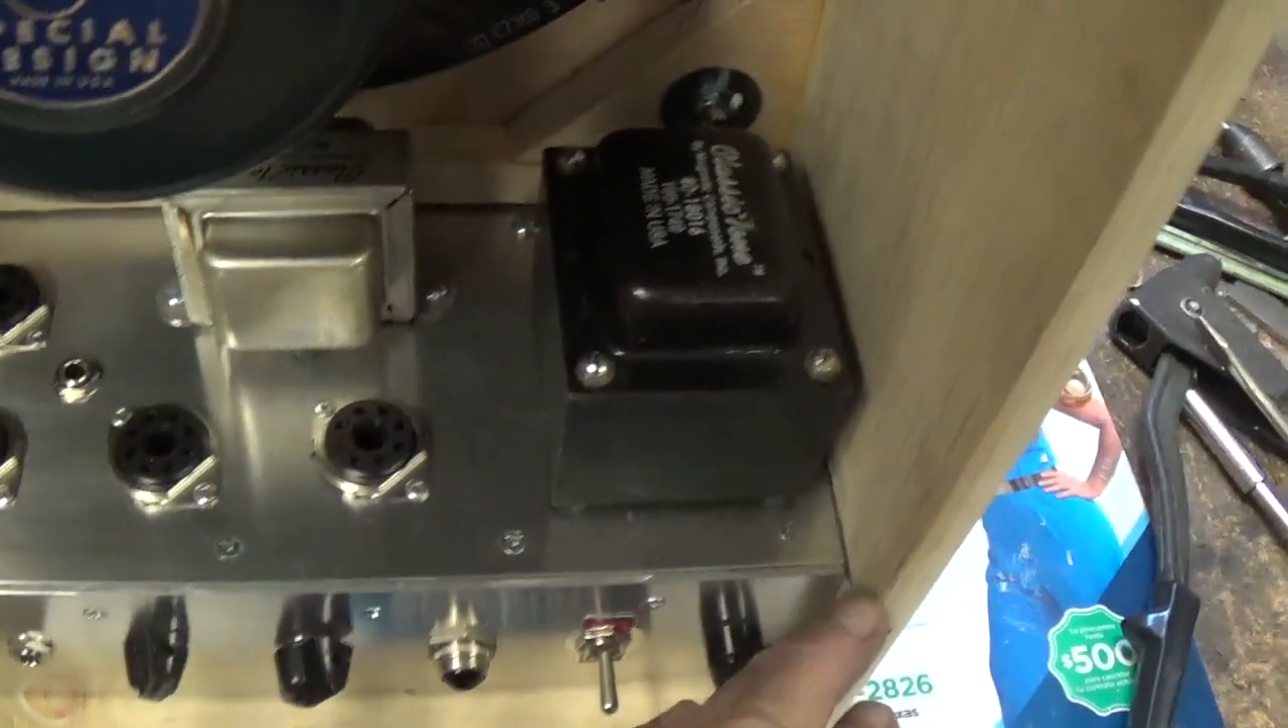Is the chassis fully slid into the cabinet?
Yes.